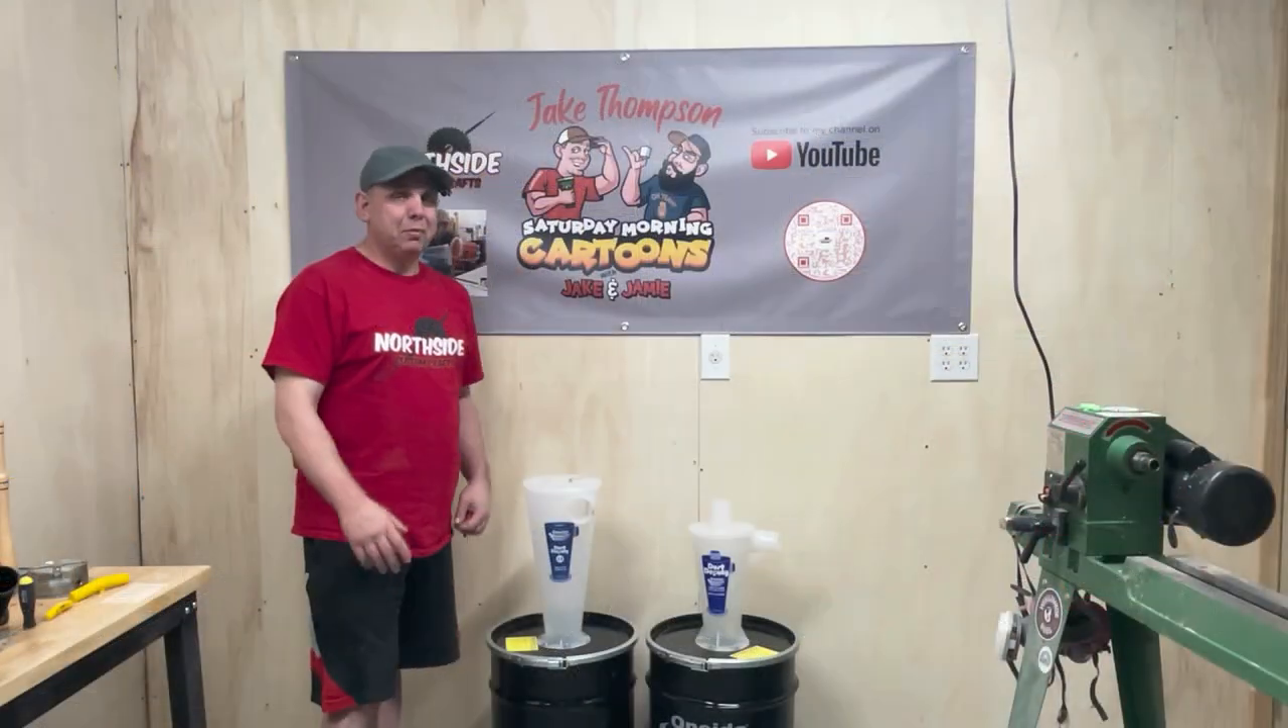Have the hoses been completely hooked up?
No.